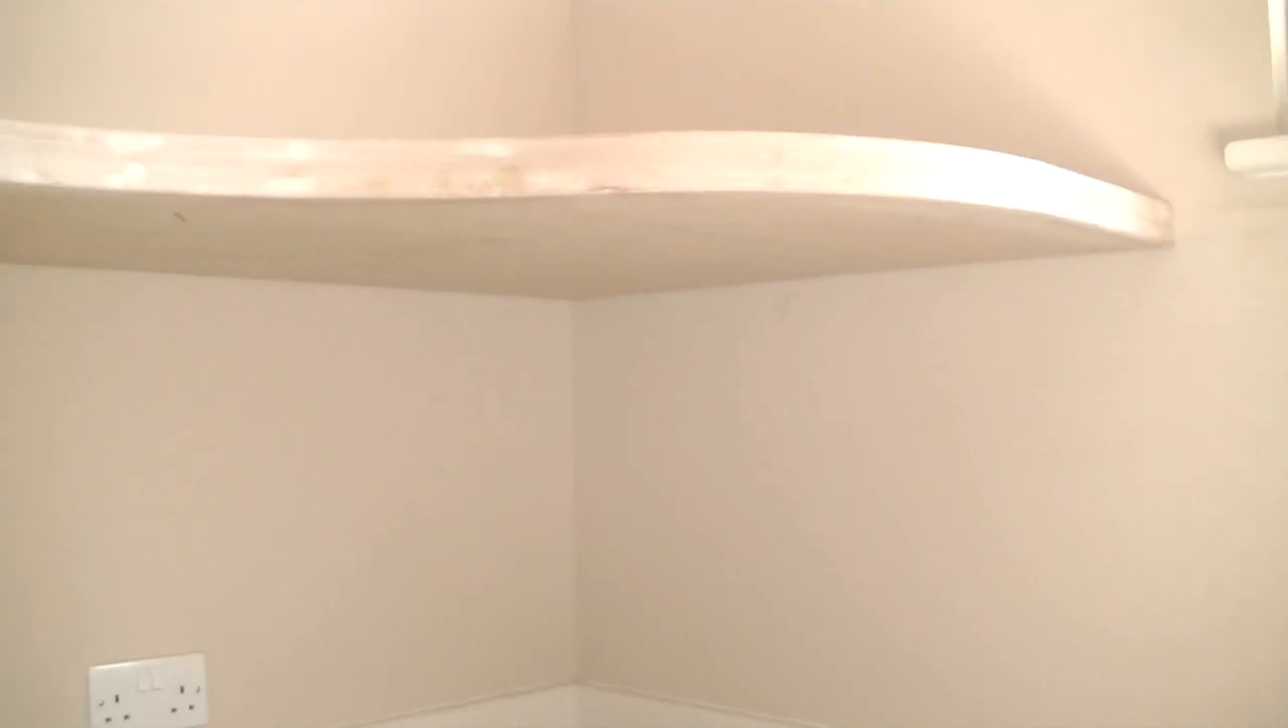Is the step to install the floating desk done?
Yes.